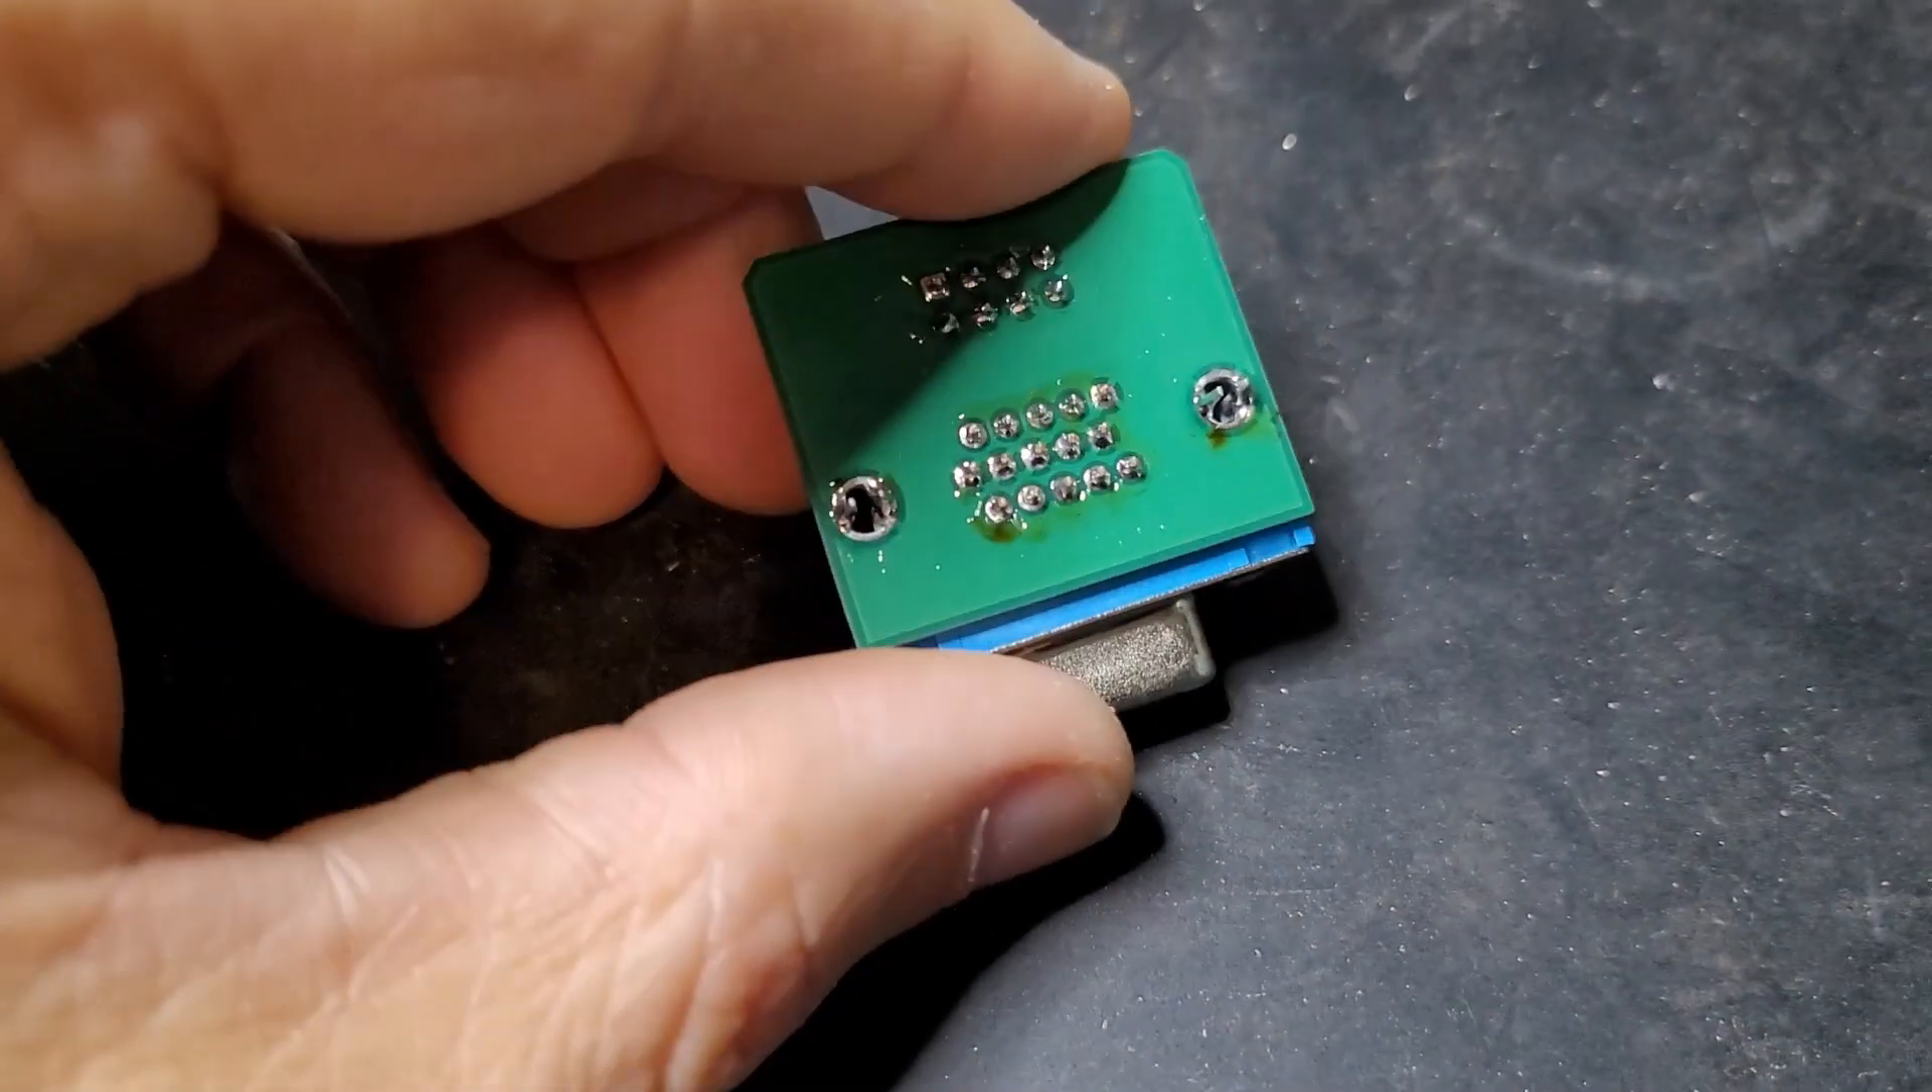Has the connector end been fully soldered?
Yes.